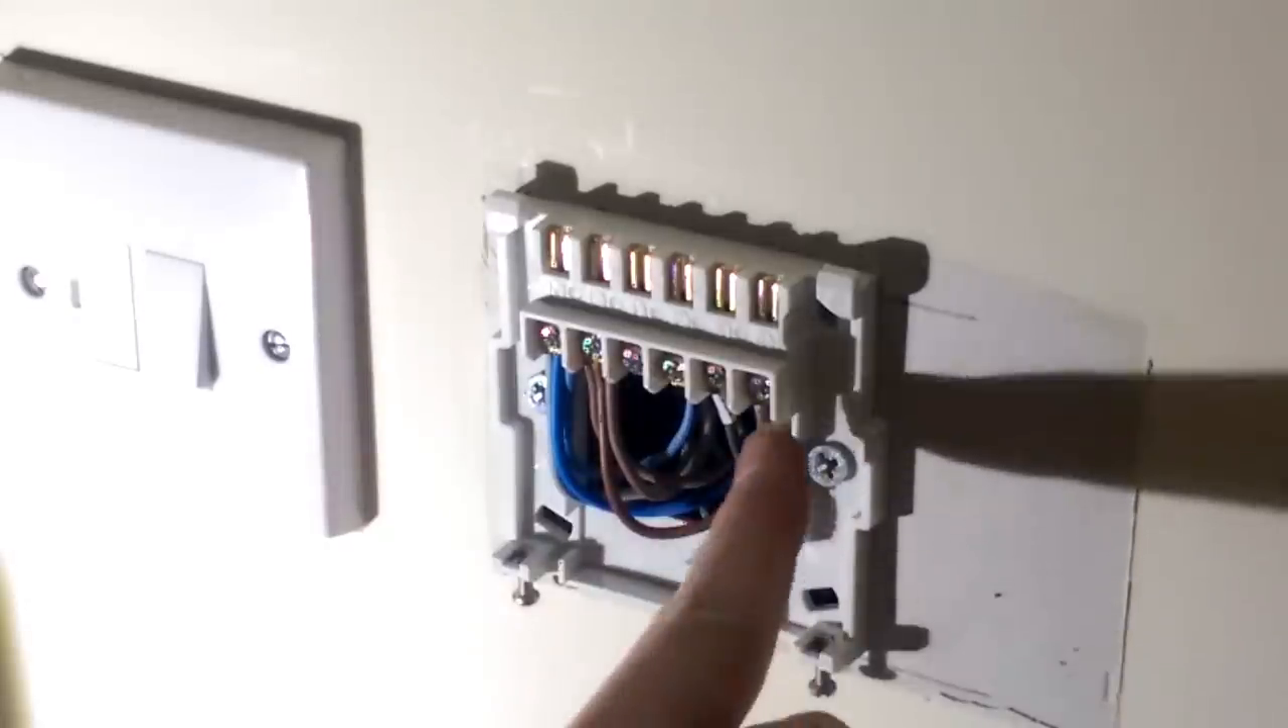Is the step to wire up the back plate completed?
Yes.